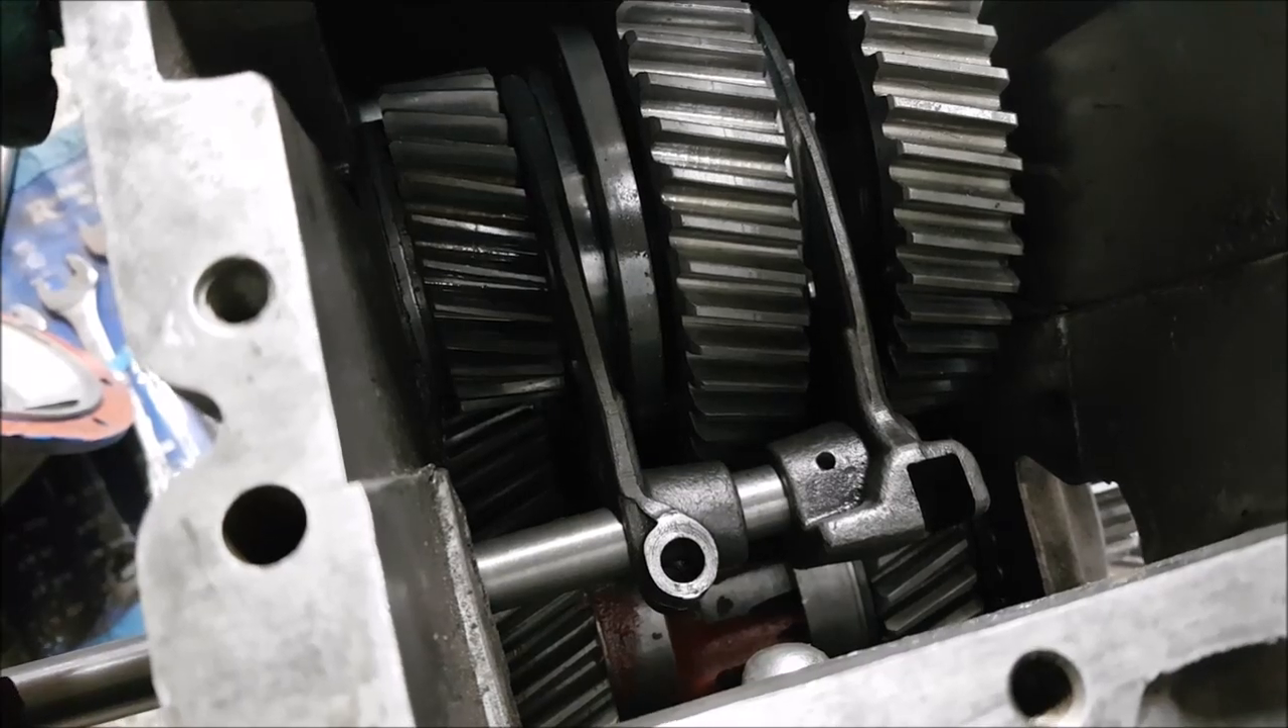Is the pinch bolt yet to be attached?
Yes.